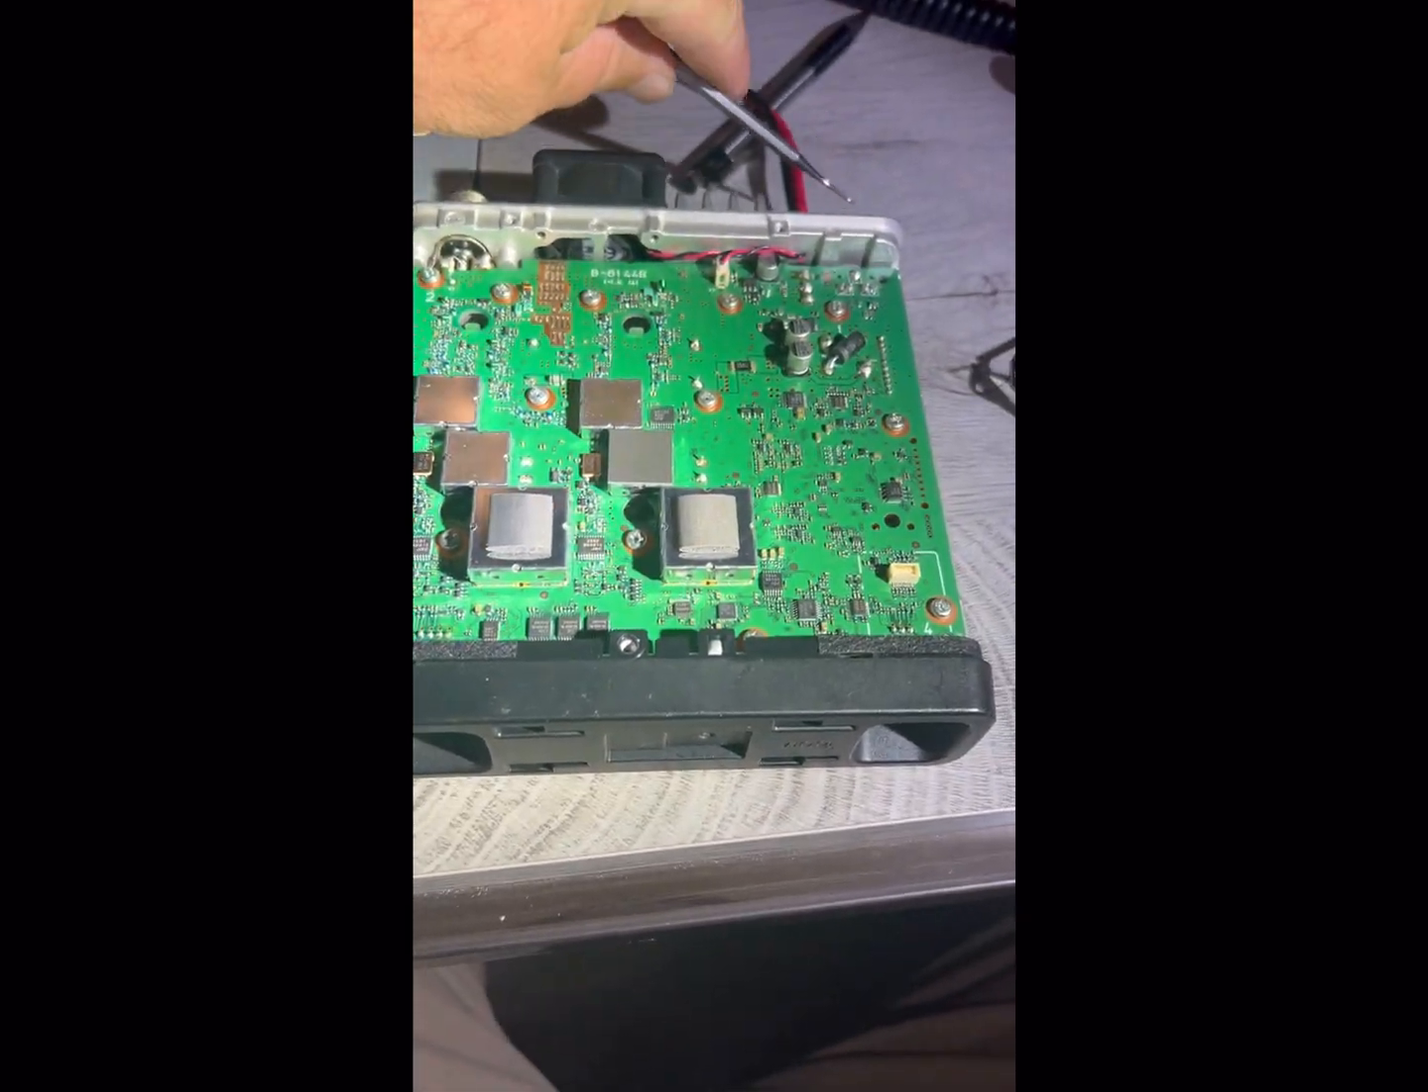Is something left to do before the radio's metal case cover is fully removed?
No.